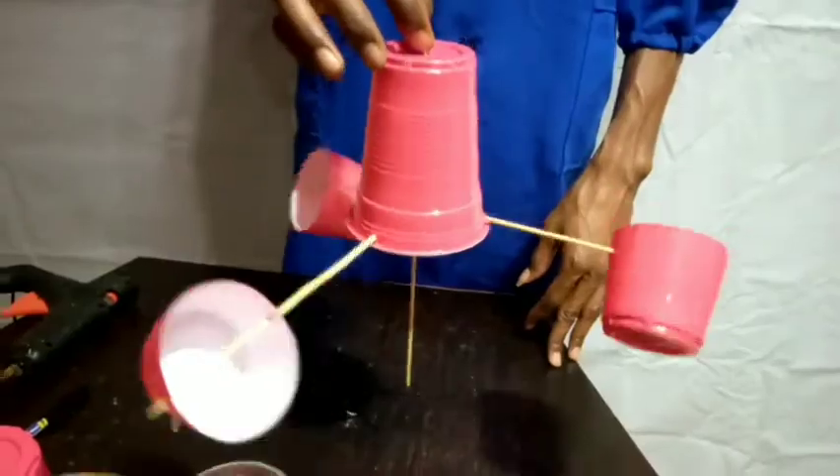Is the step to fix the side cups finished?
Yes.